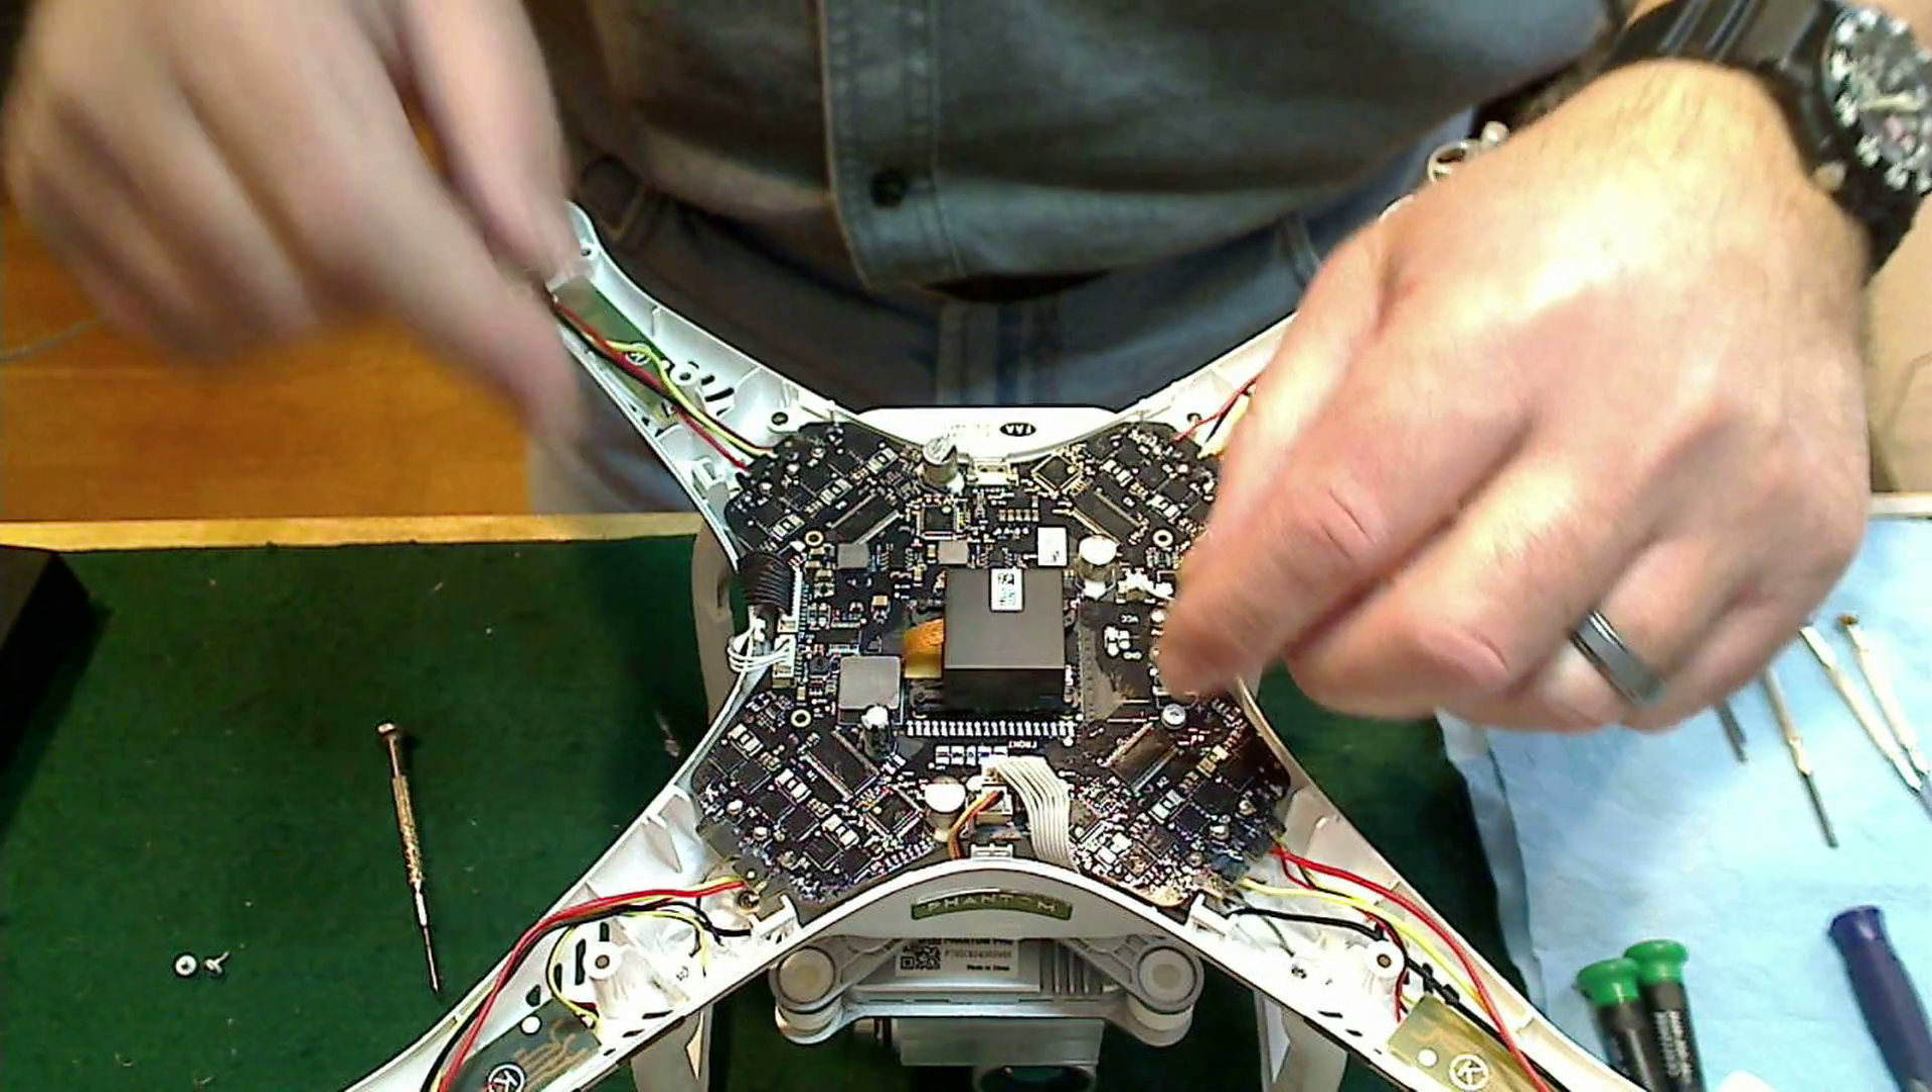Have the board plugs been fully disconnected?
No.